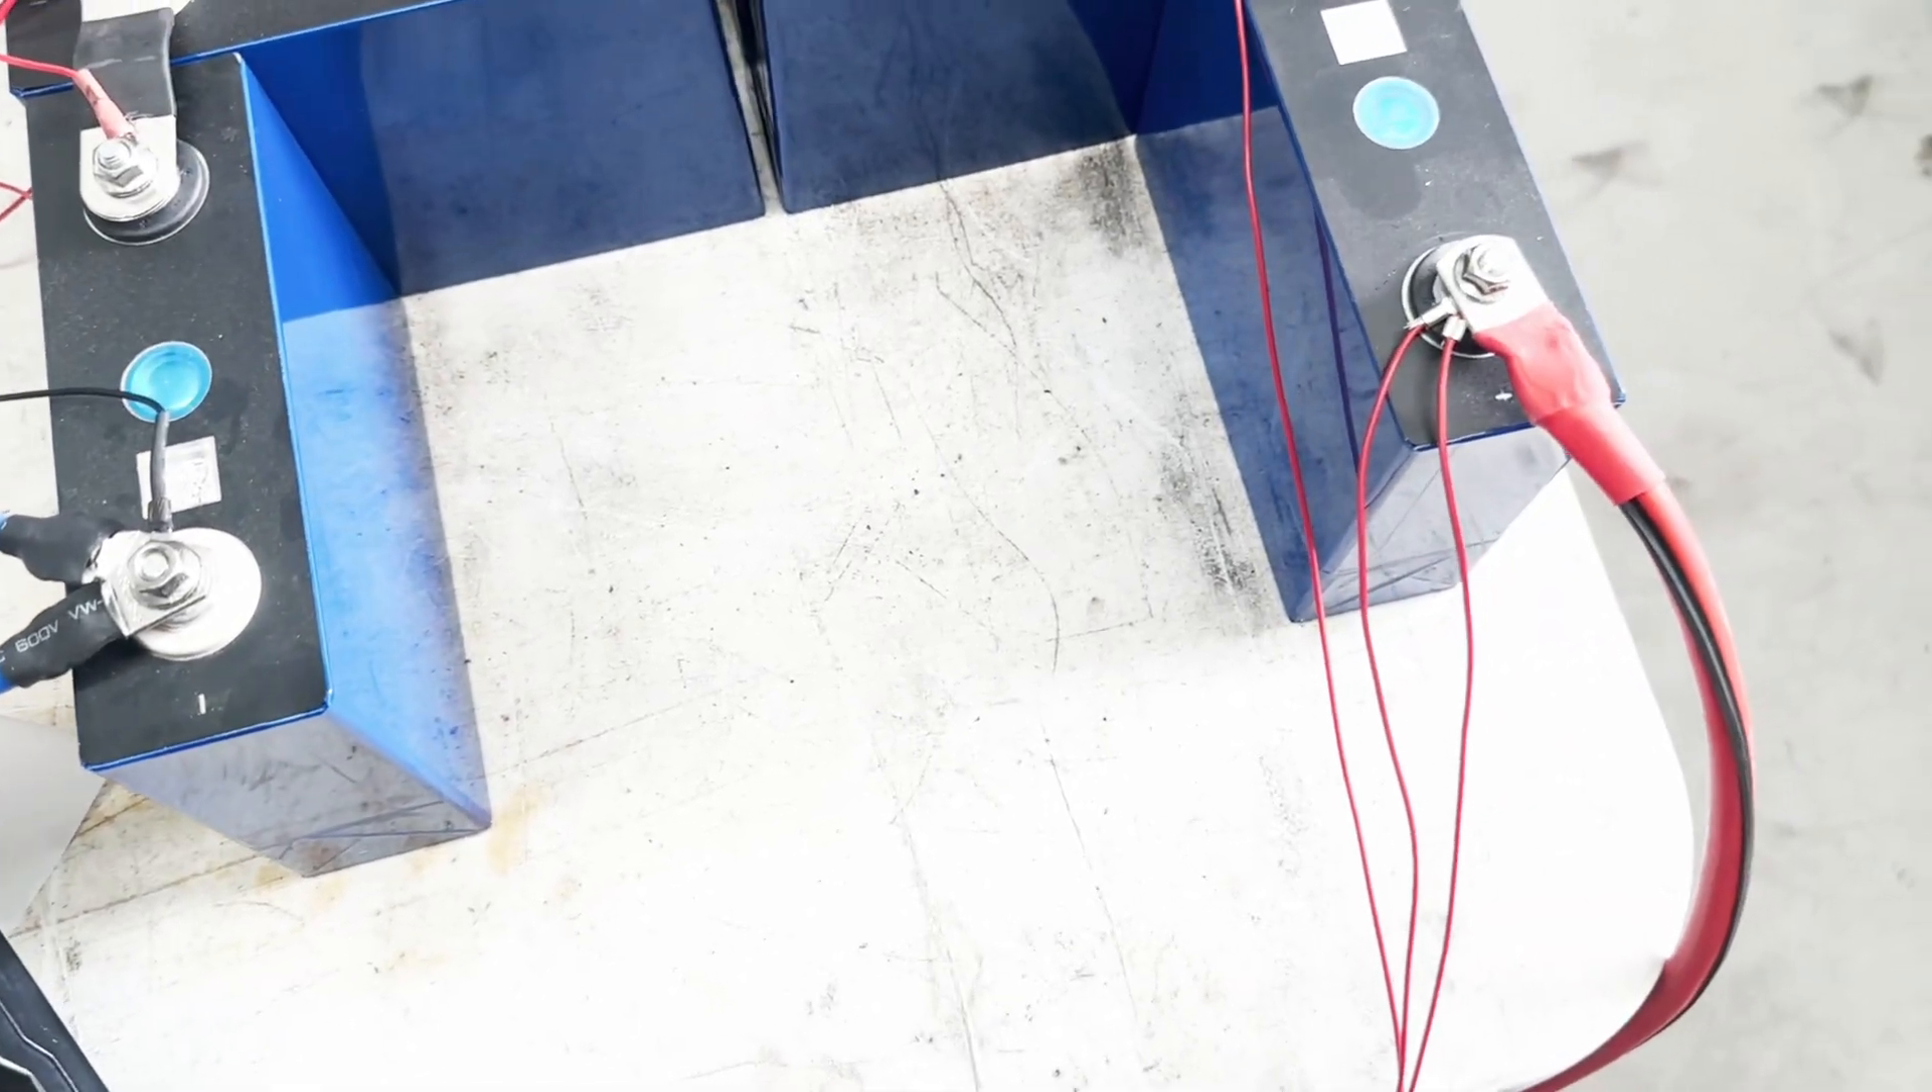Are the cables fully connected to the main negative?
Yes.